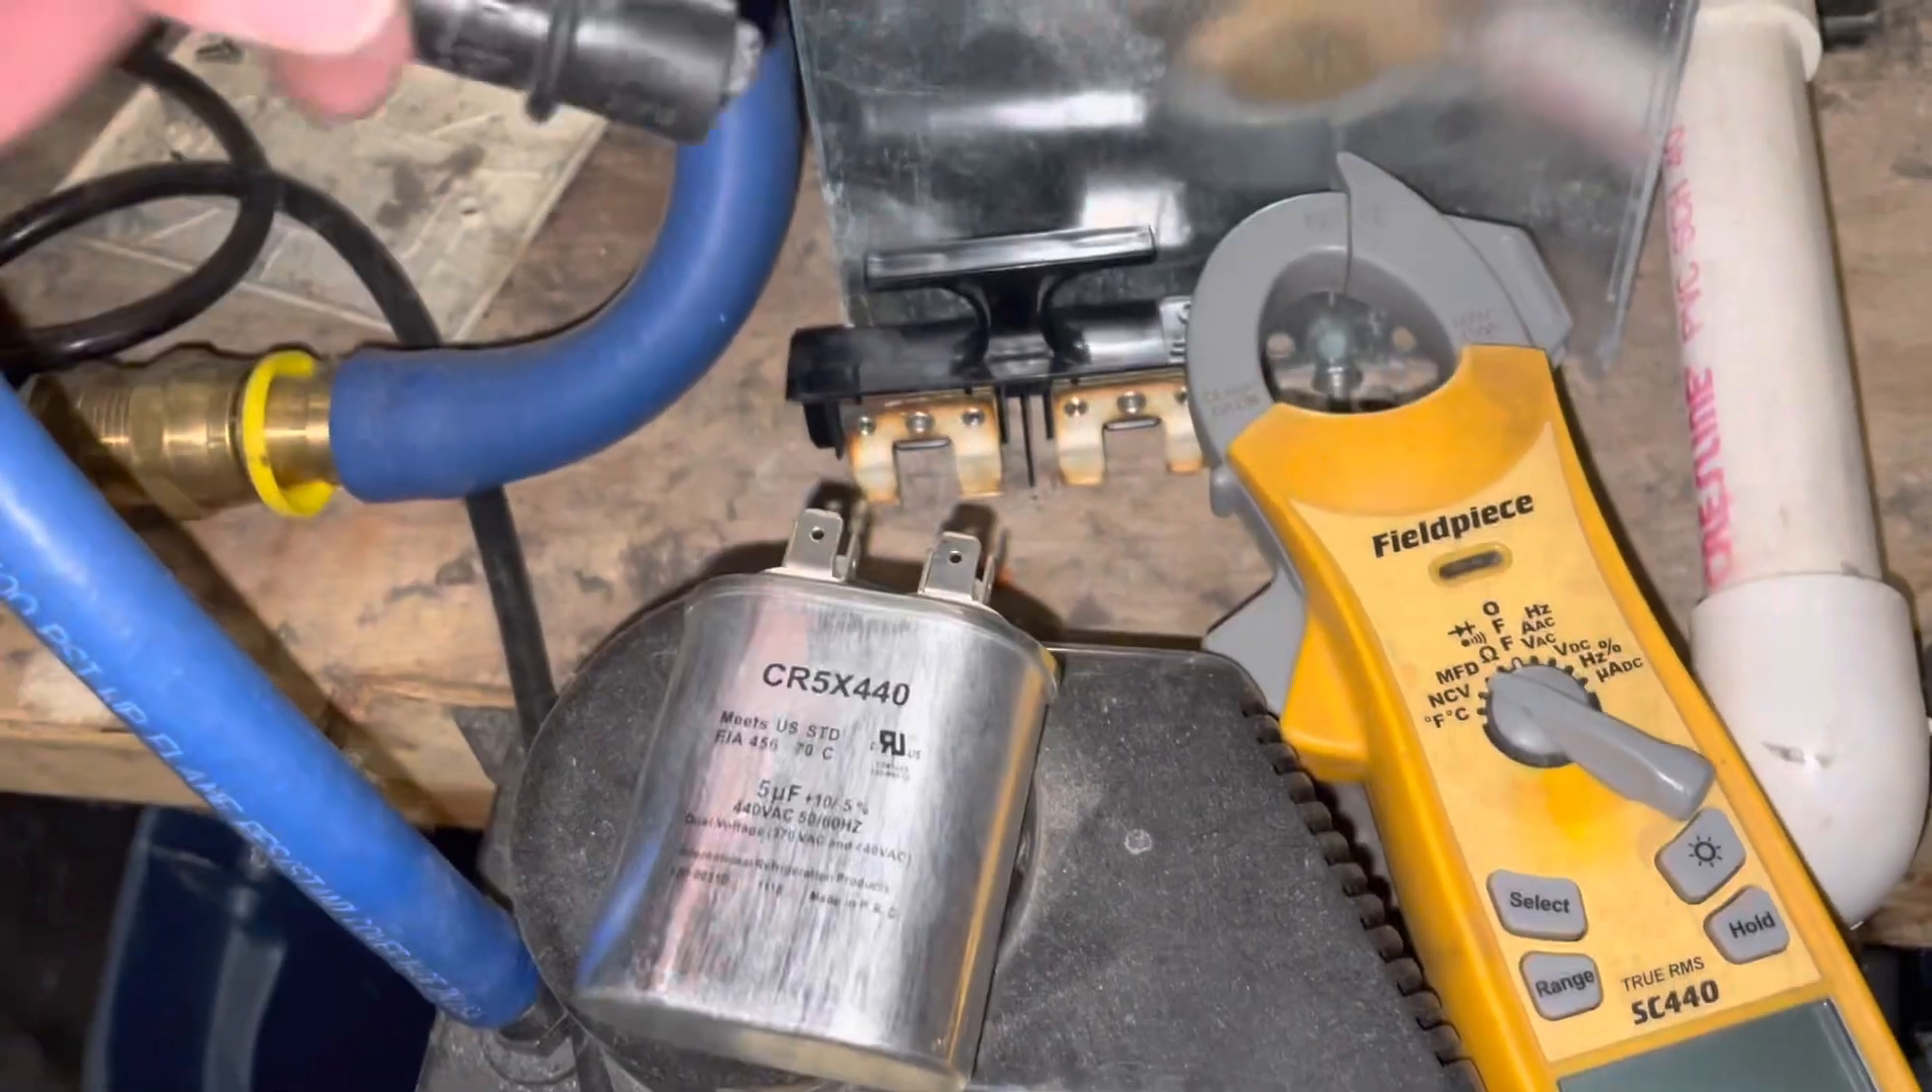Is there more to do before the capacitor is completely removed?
No.